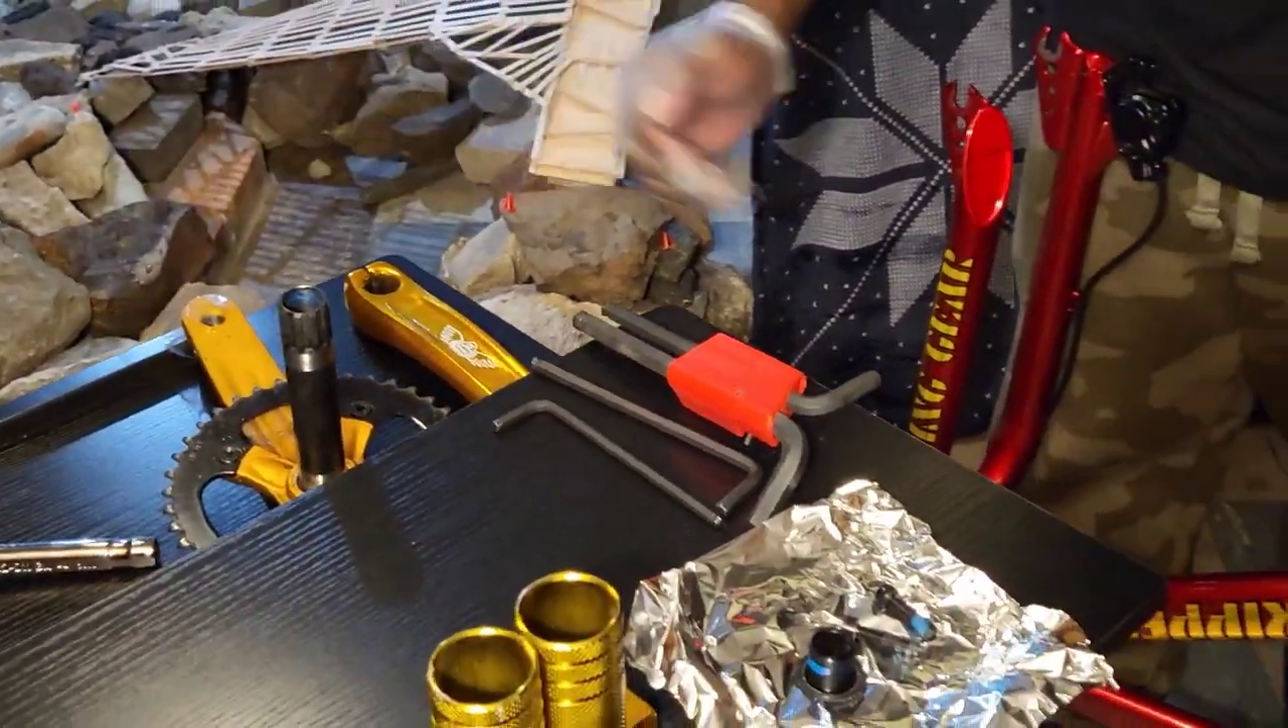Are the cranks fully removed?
Yes.